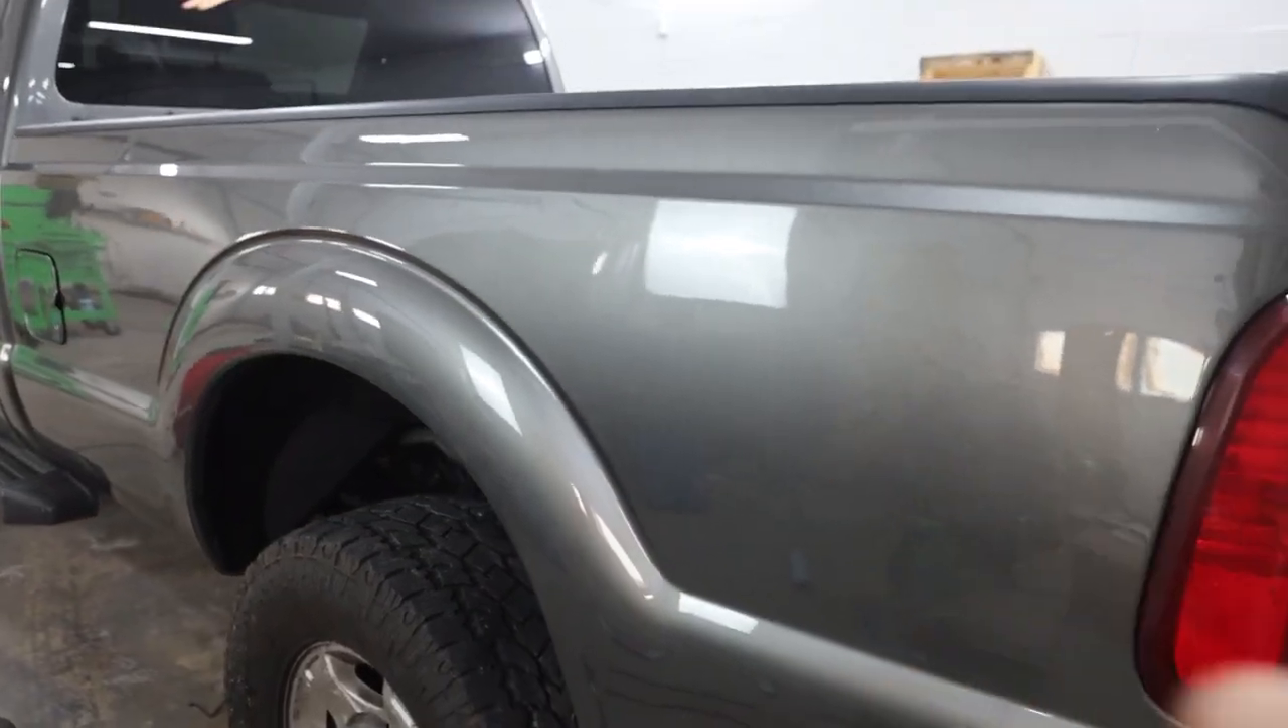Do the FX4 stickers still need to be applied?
Yes.